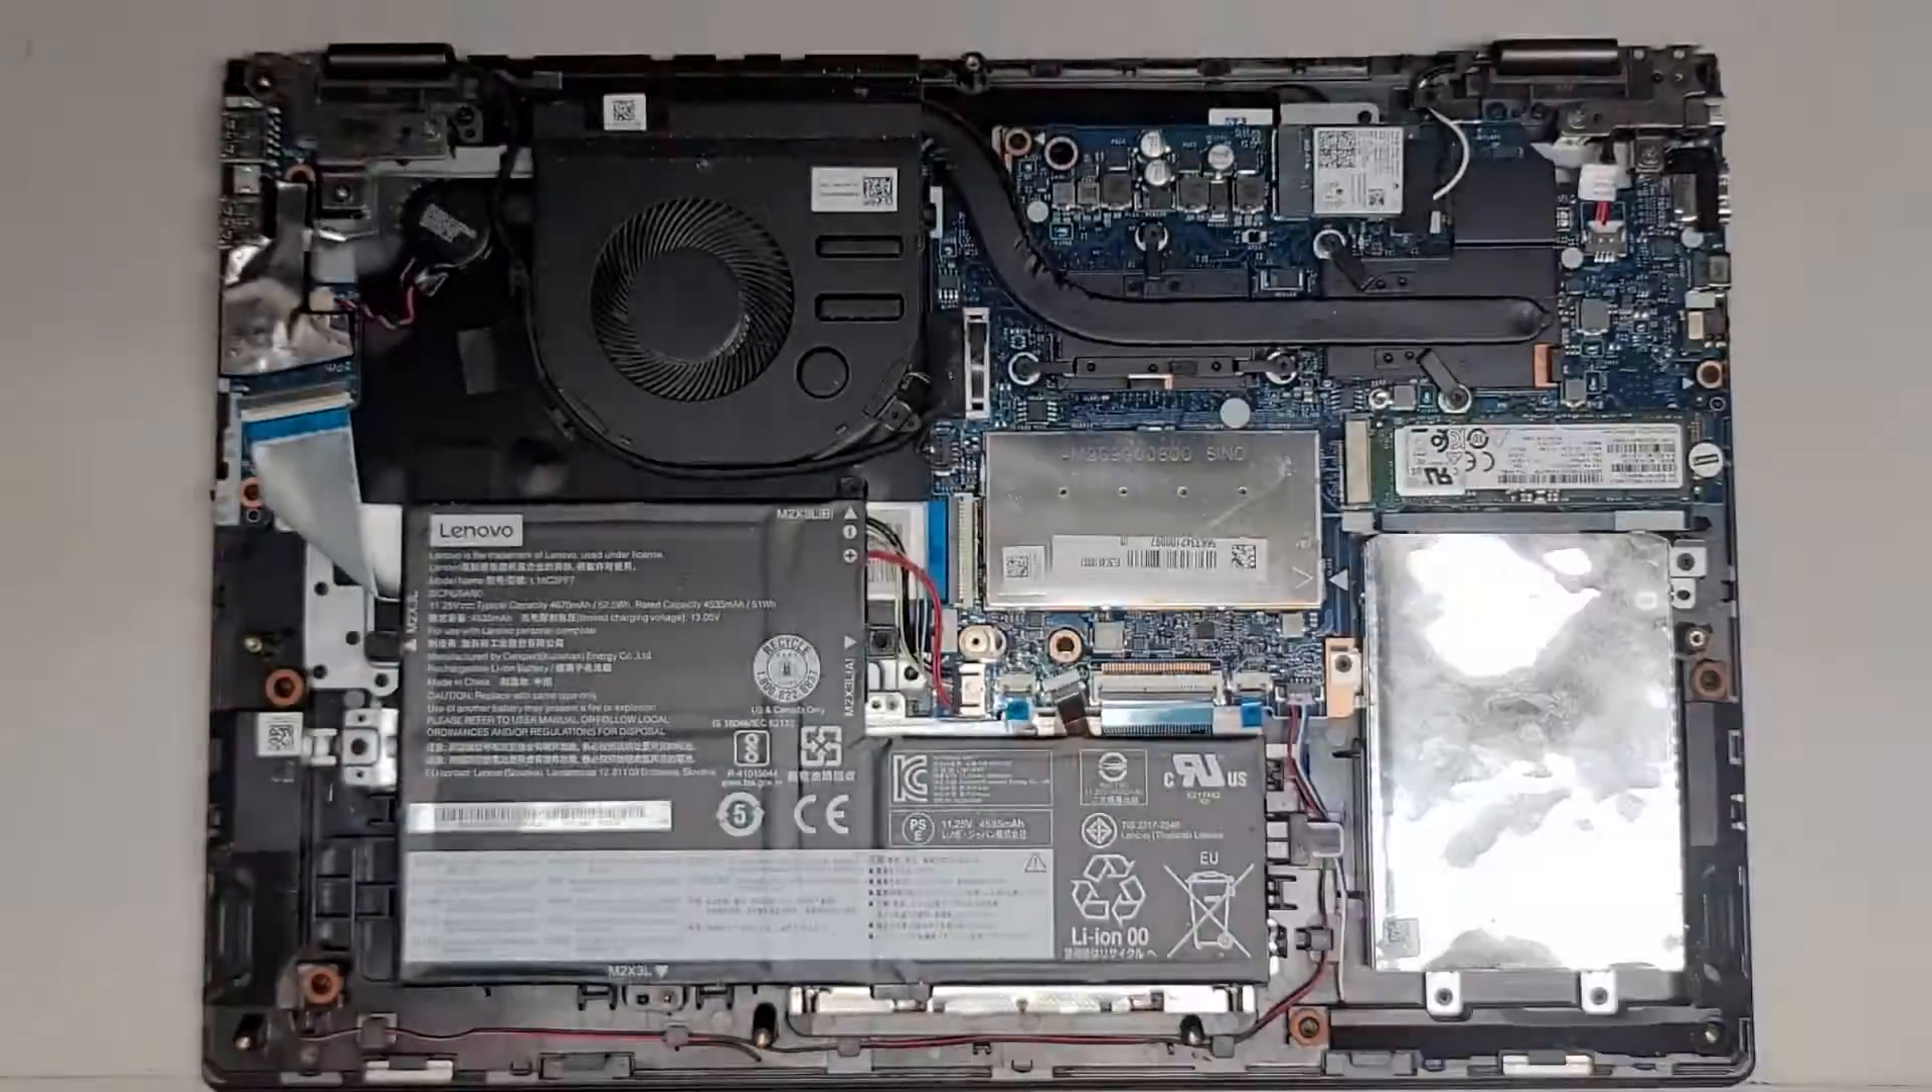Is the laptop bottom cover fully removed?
Yes.